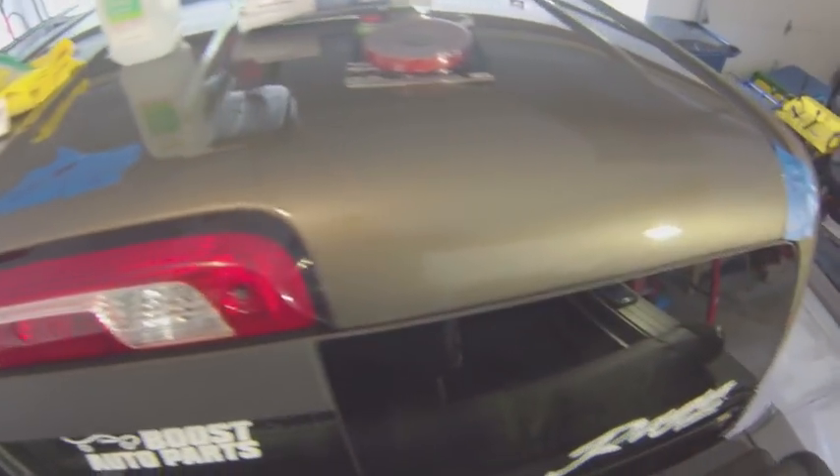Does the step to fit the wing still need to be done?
Yes.